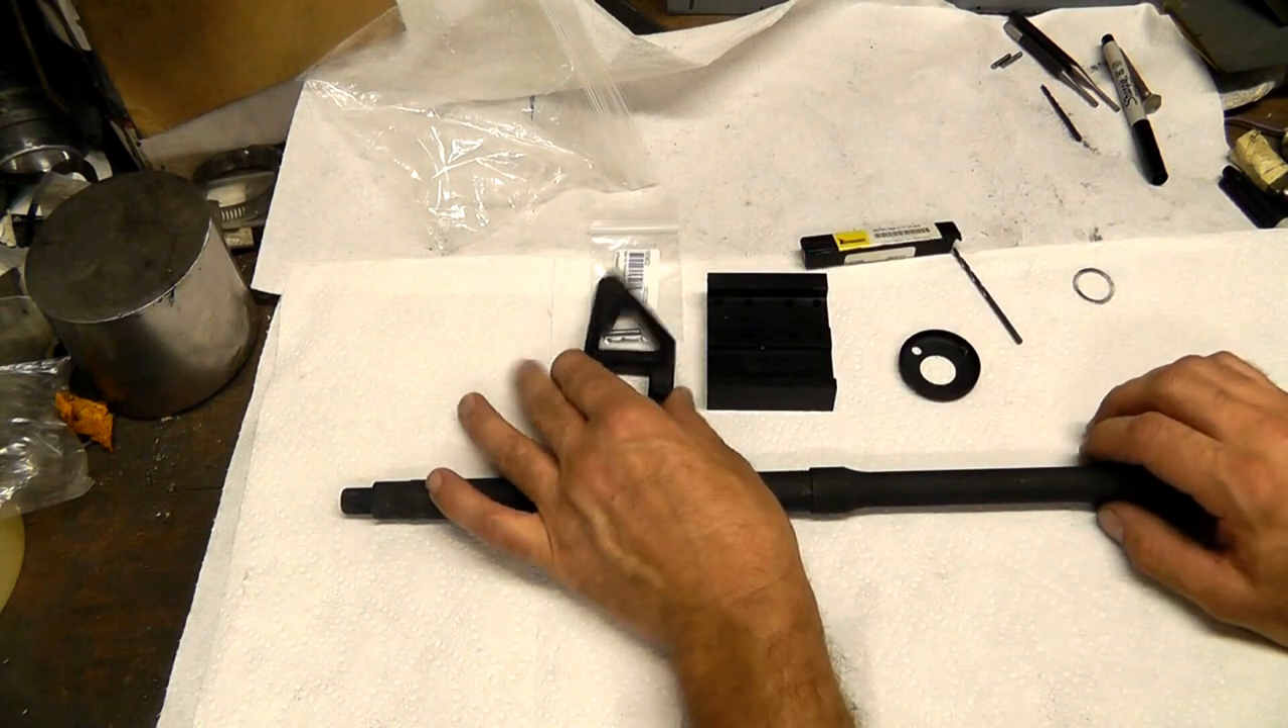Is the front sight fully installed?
No.